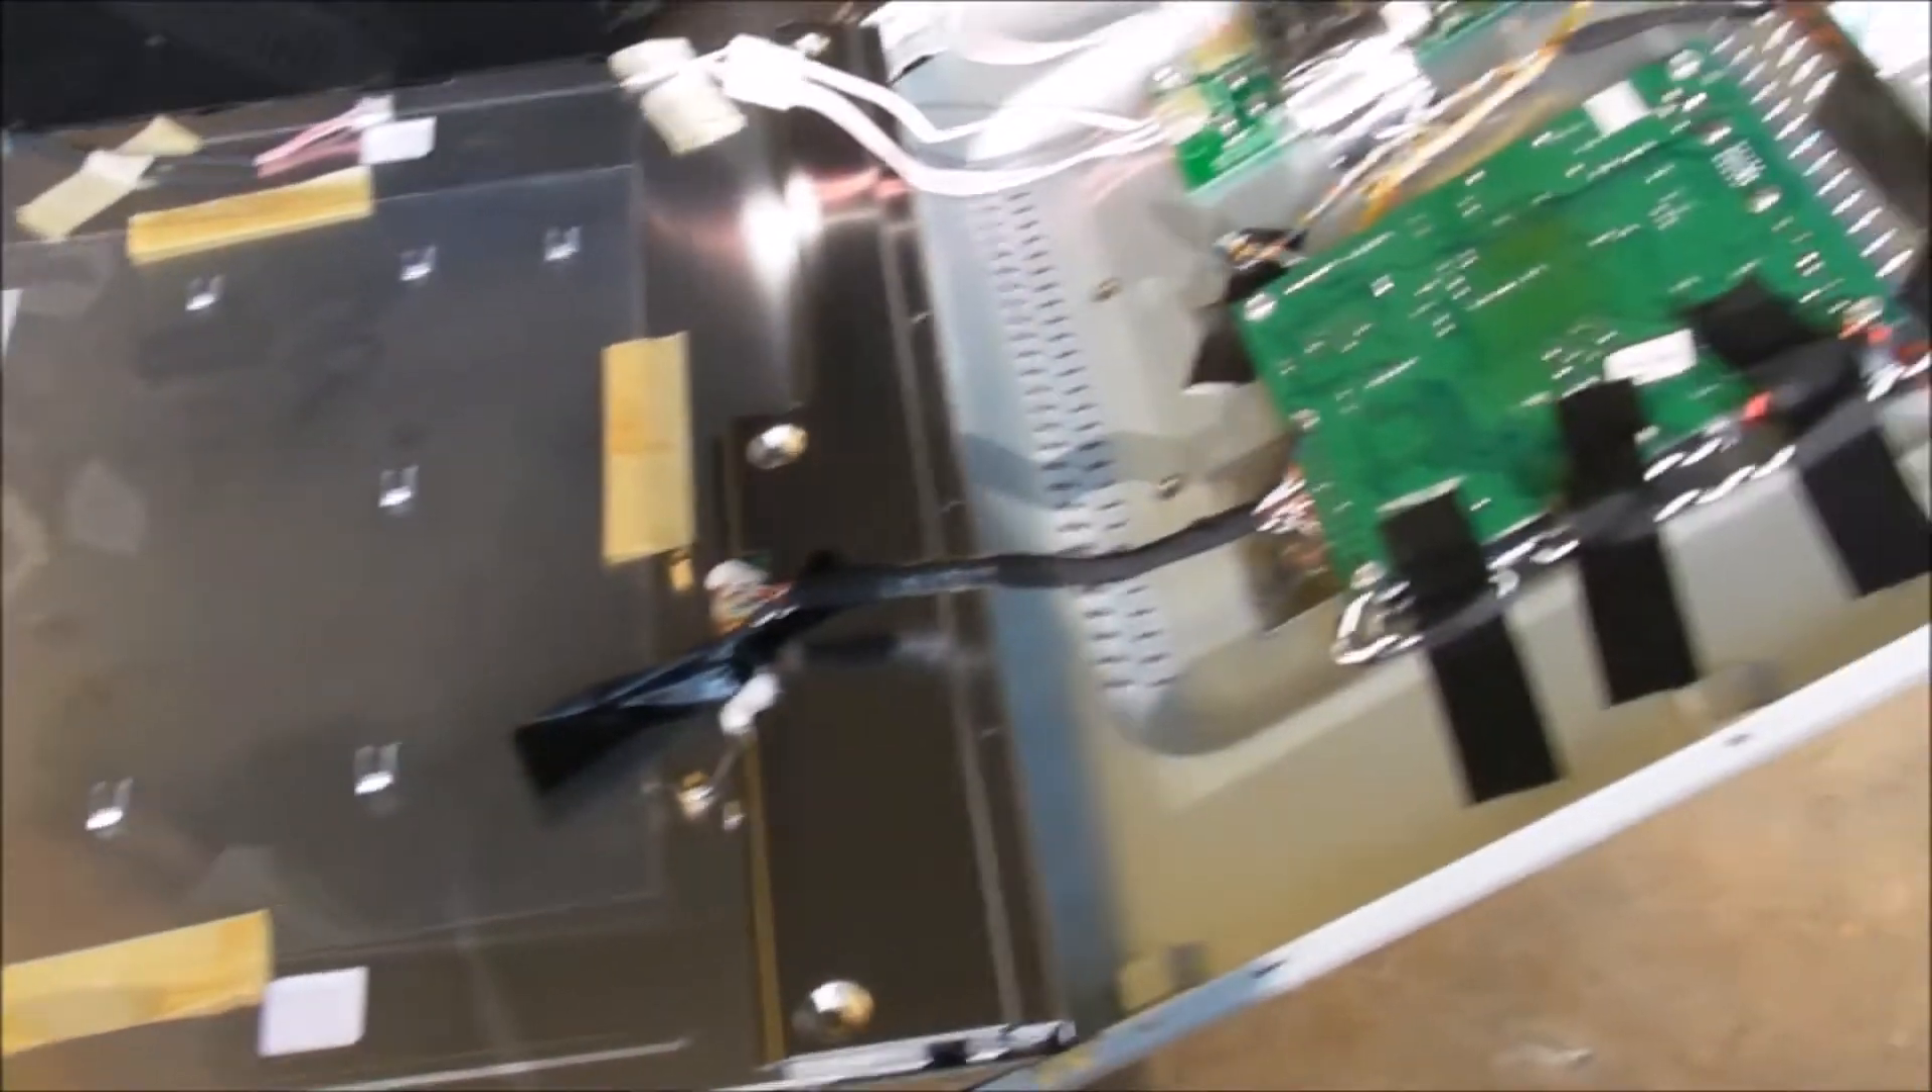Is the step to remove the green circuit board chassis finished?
No.